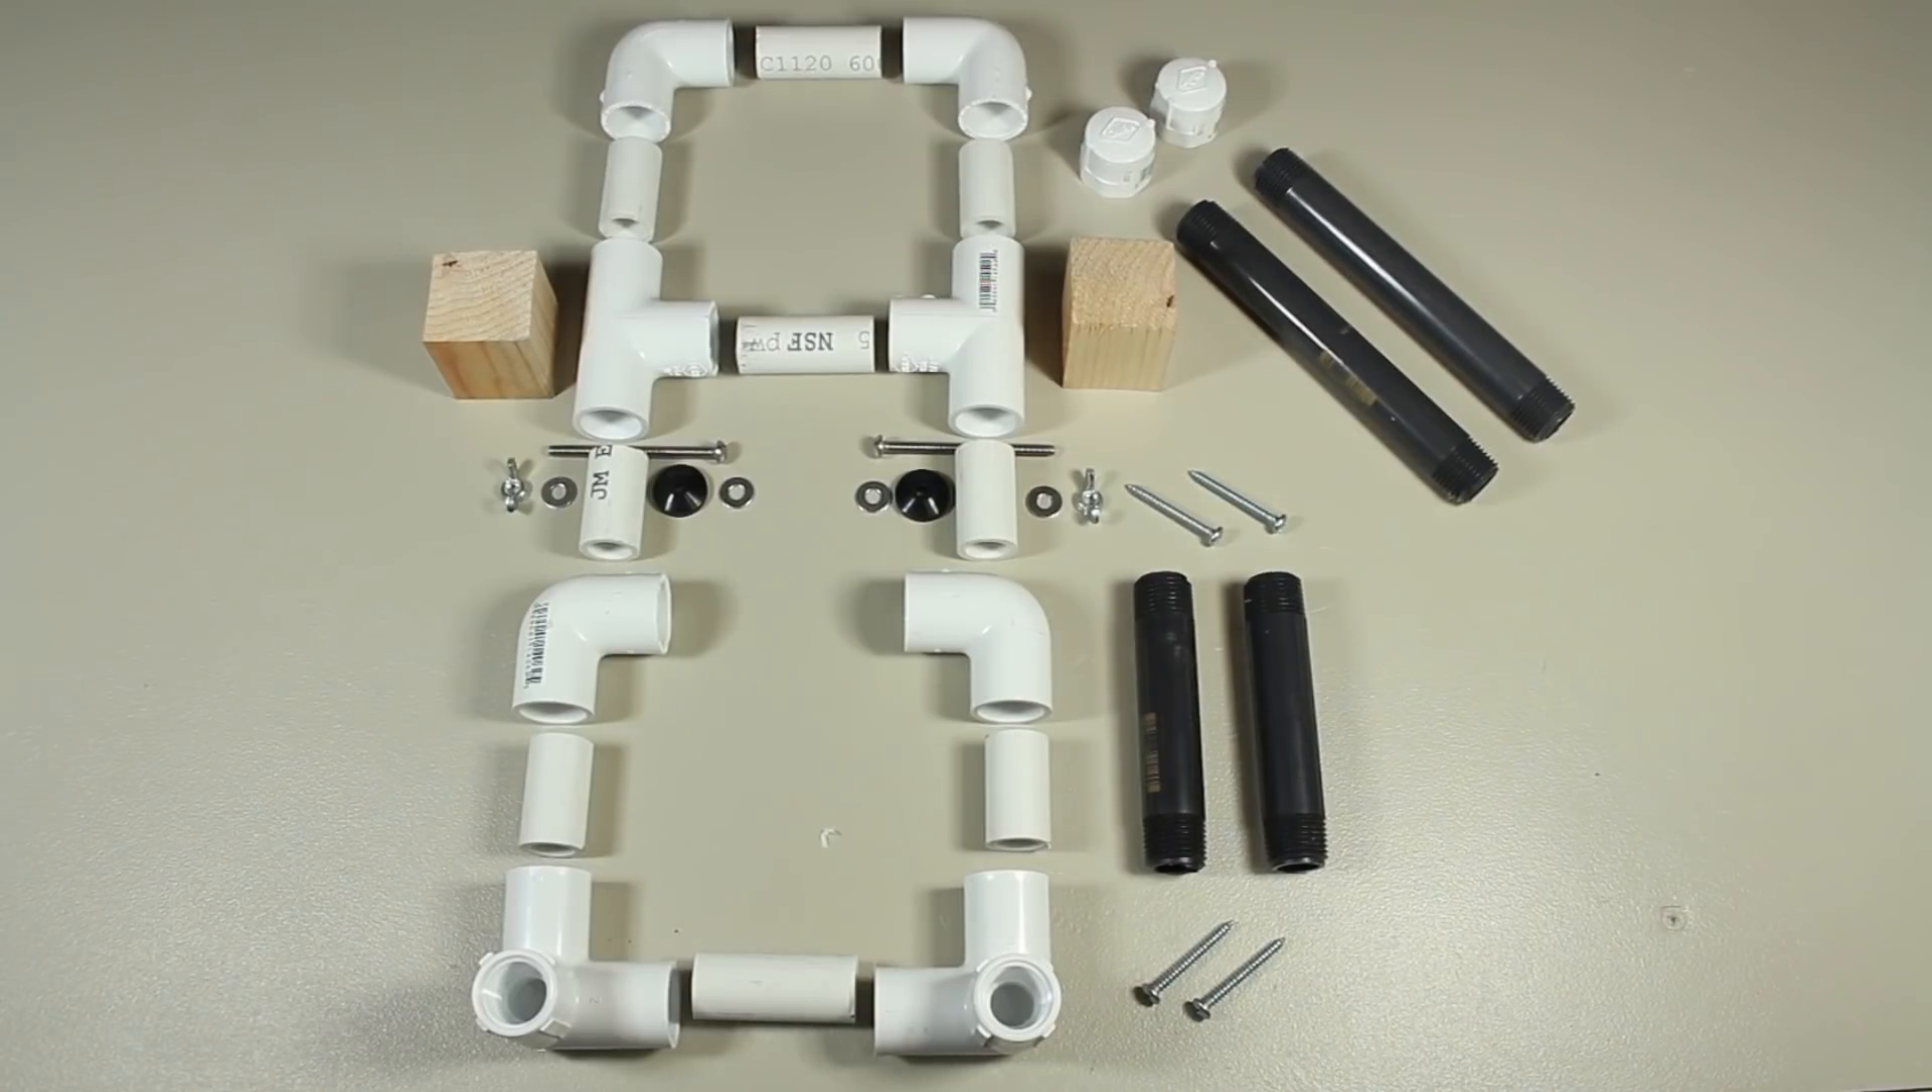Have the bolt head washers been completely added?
No.